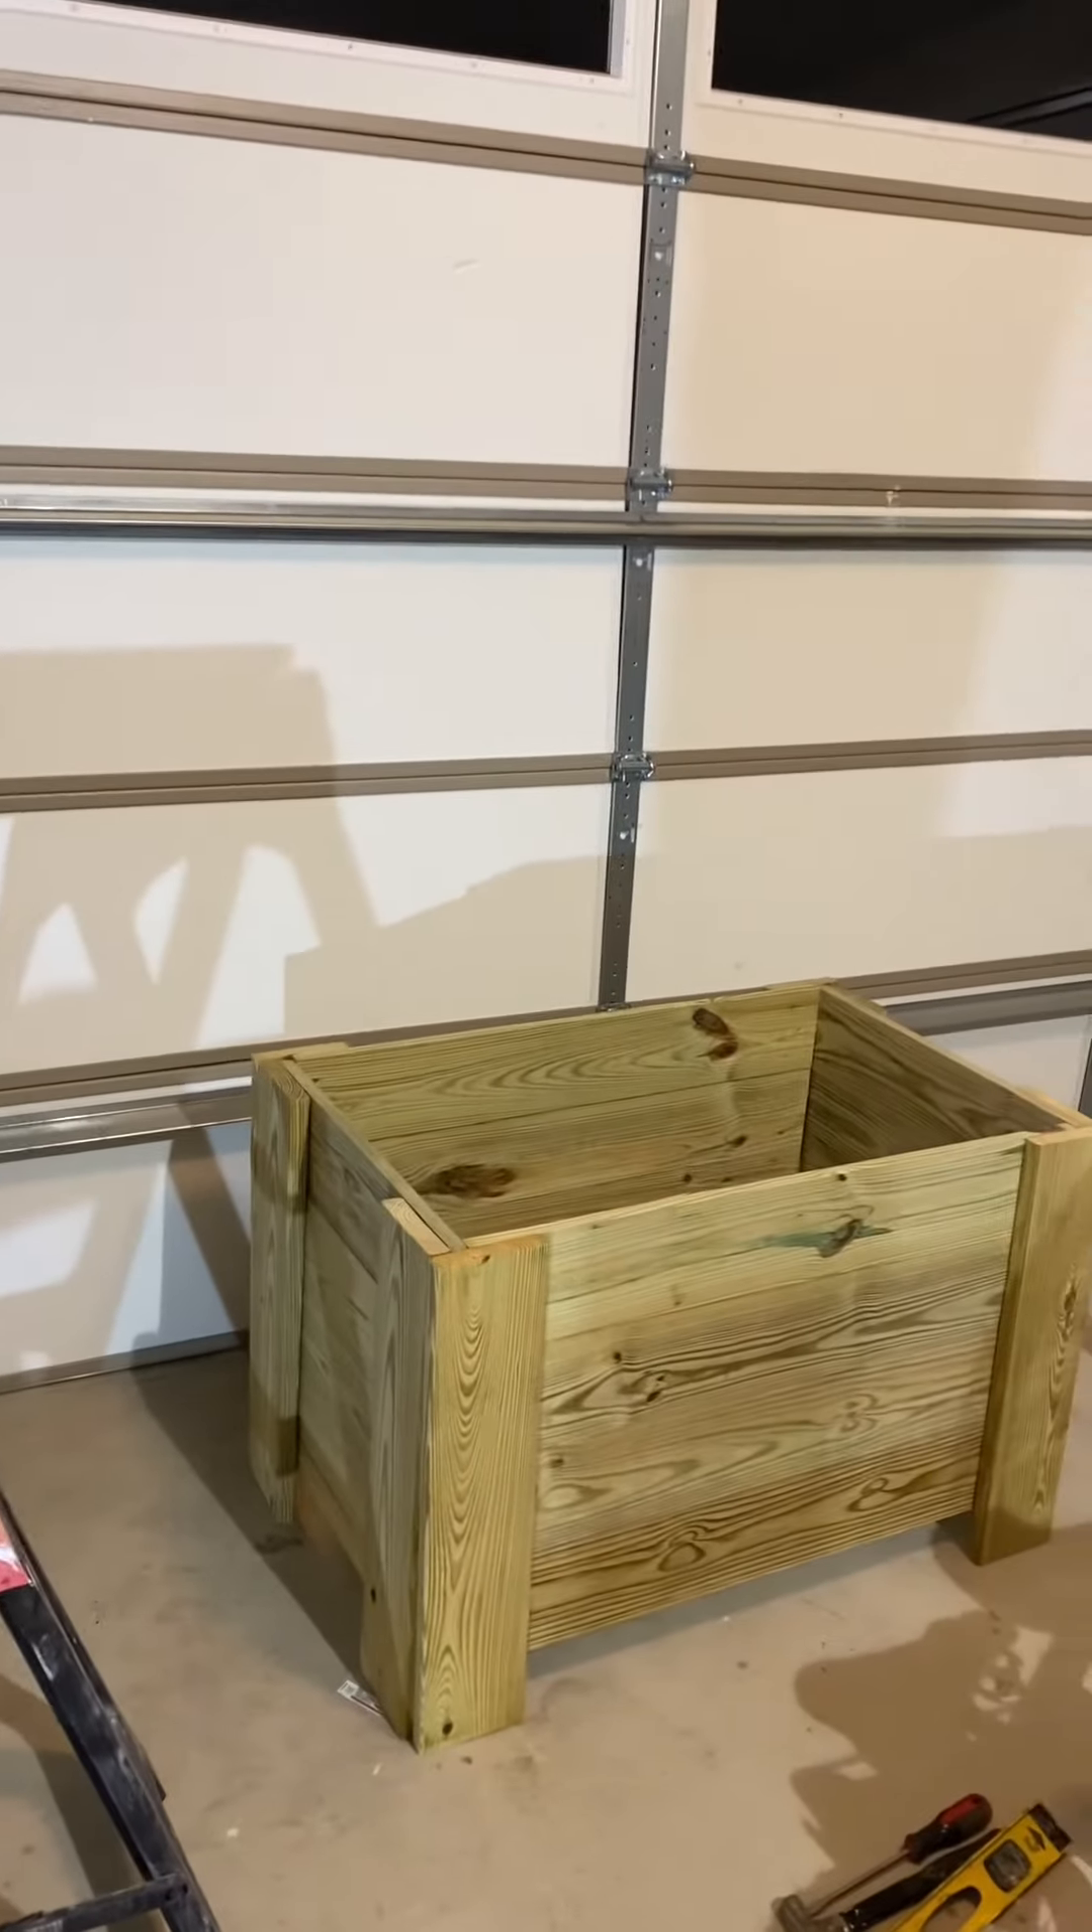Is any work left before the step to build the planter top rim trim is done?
Yes.